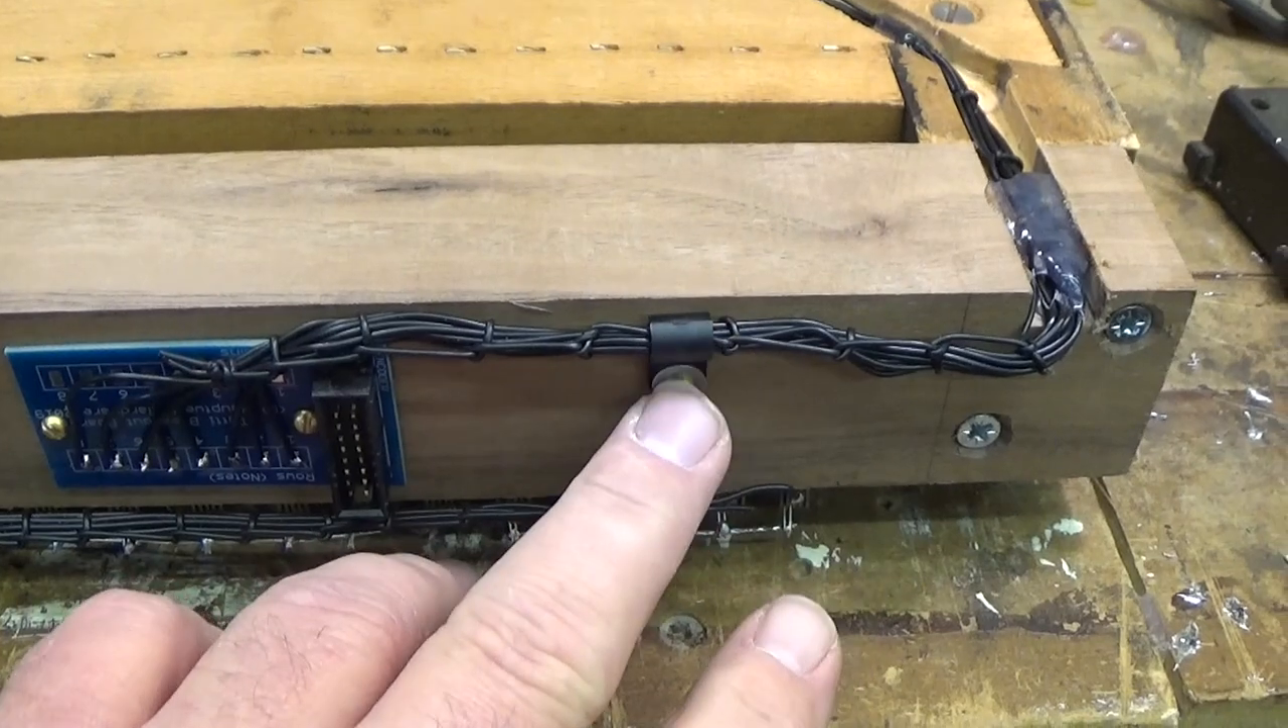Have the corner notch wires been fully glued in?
Yes.